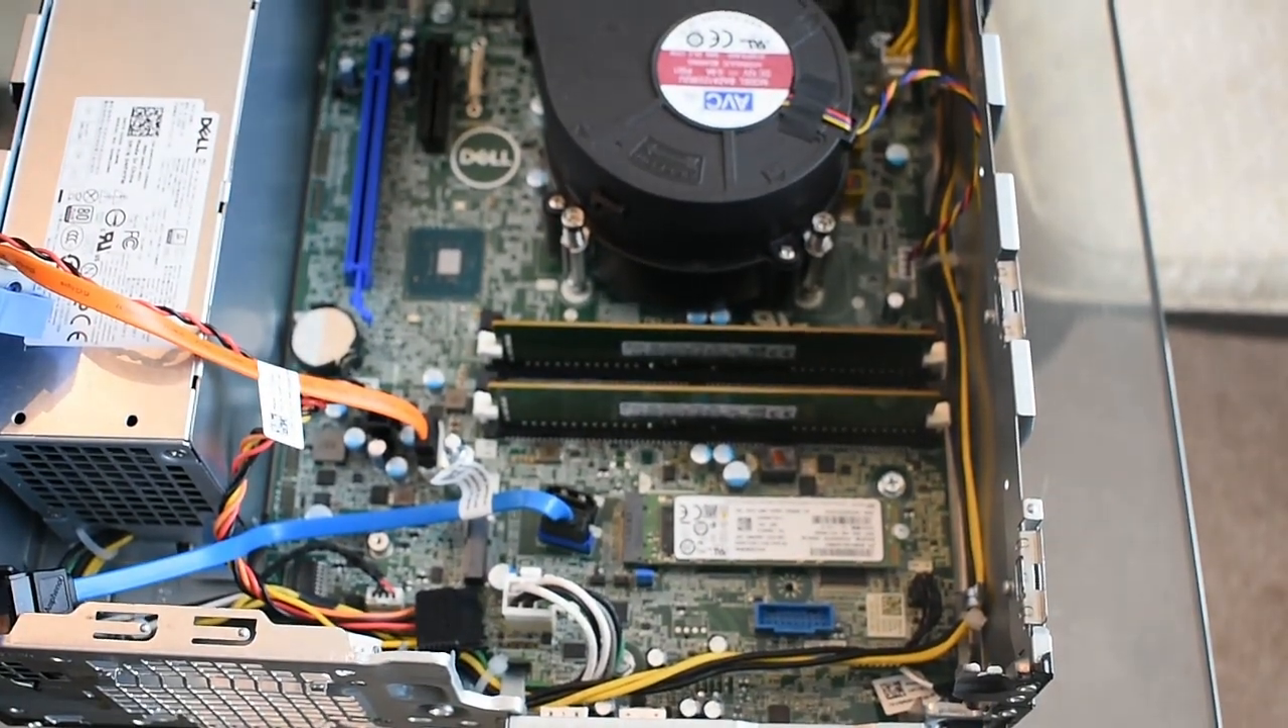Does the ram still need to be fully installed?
No.